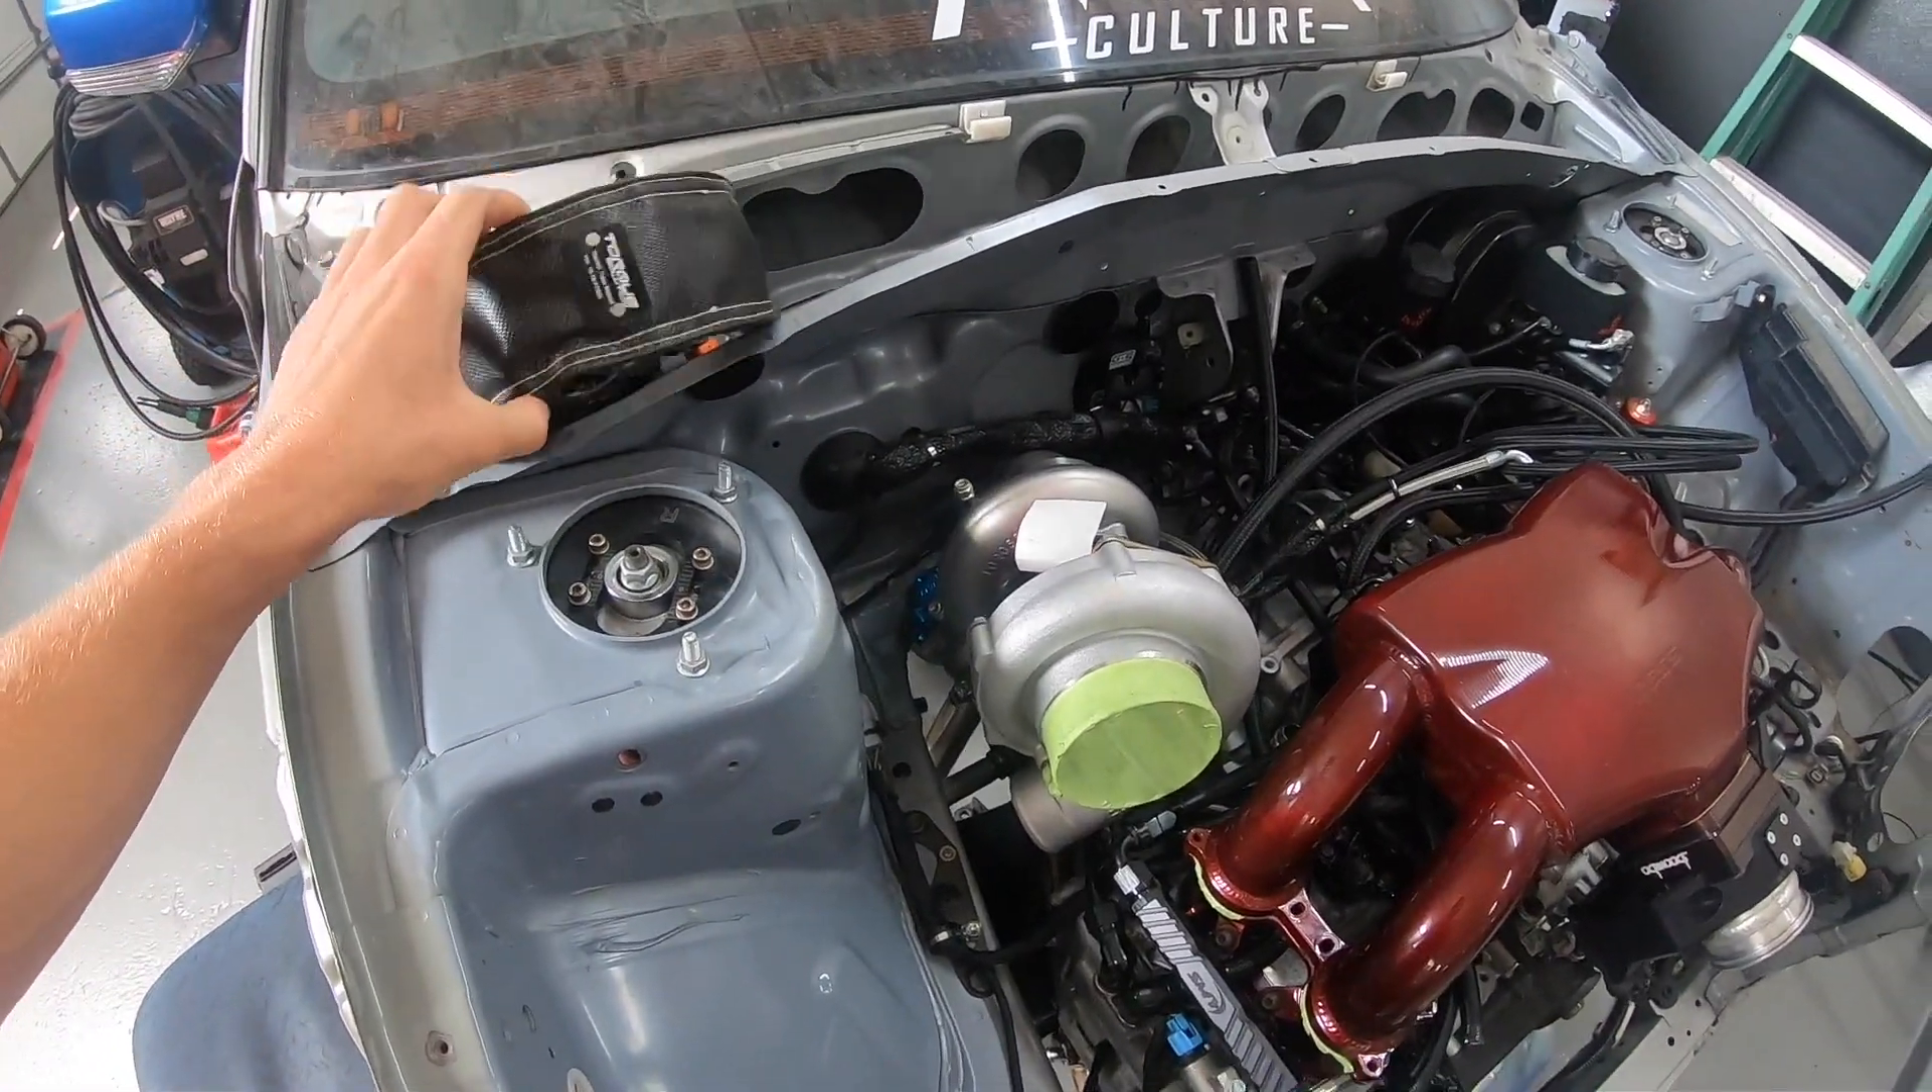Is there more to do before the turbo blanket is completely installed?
Yes.